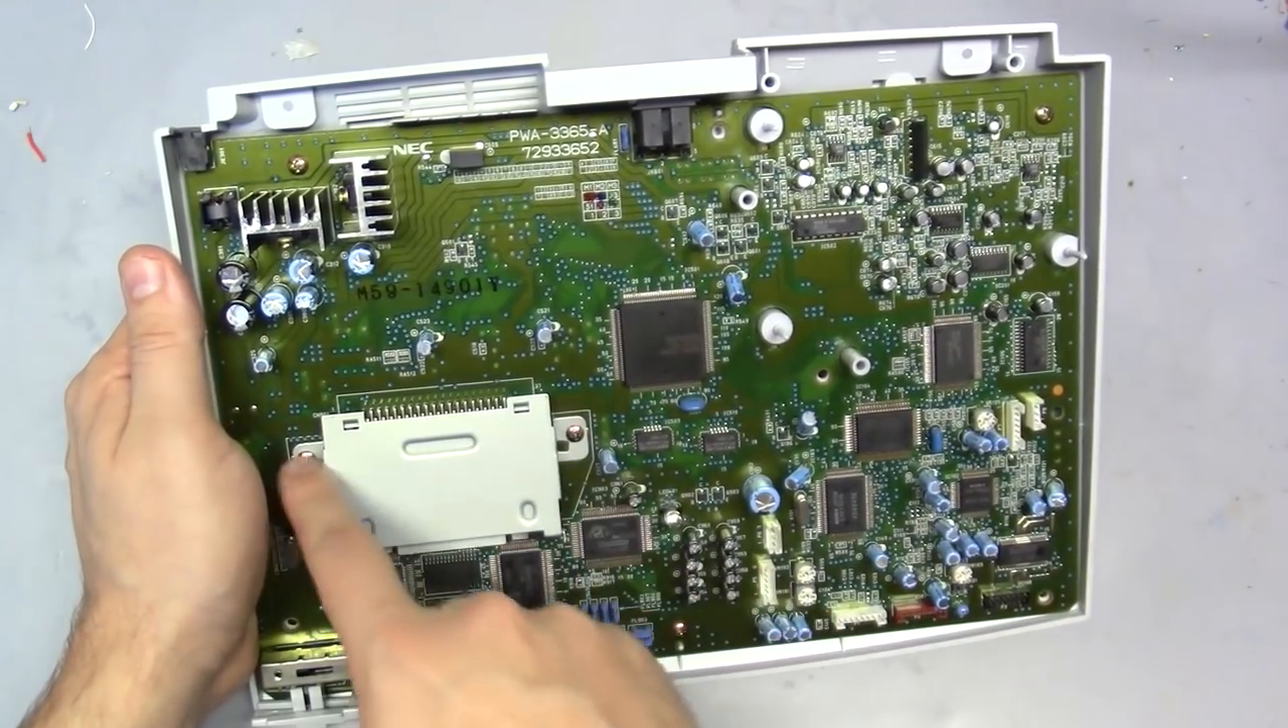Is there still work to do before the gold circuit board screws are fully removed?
Yes.